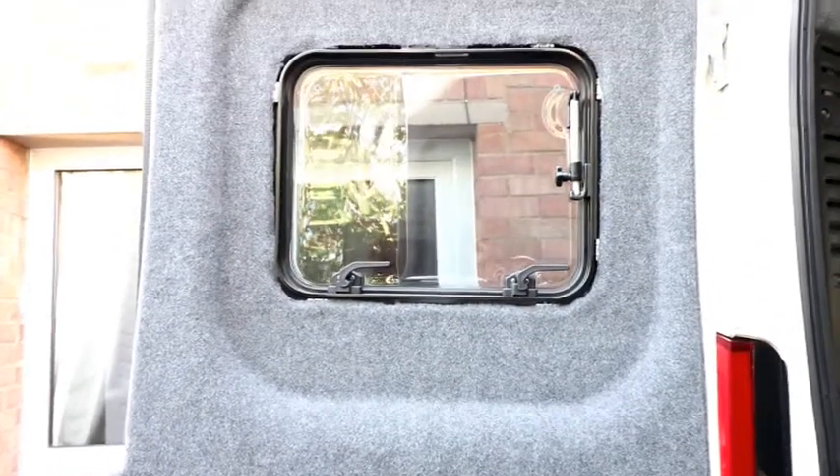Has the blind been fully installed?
No.